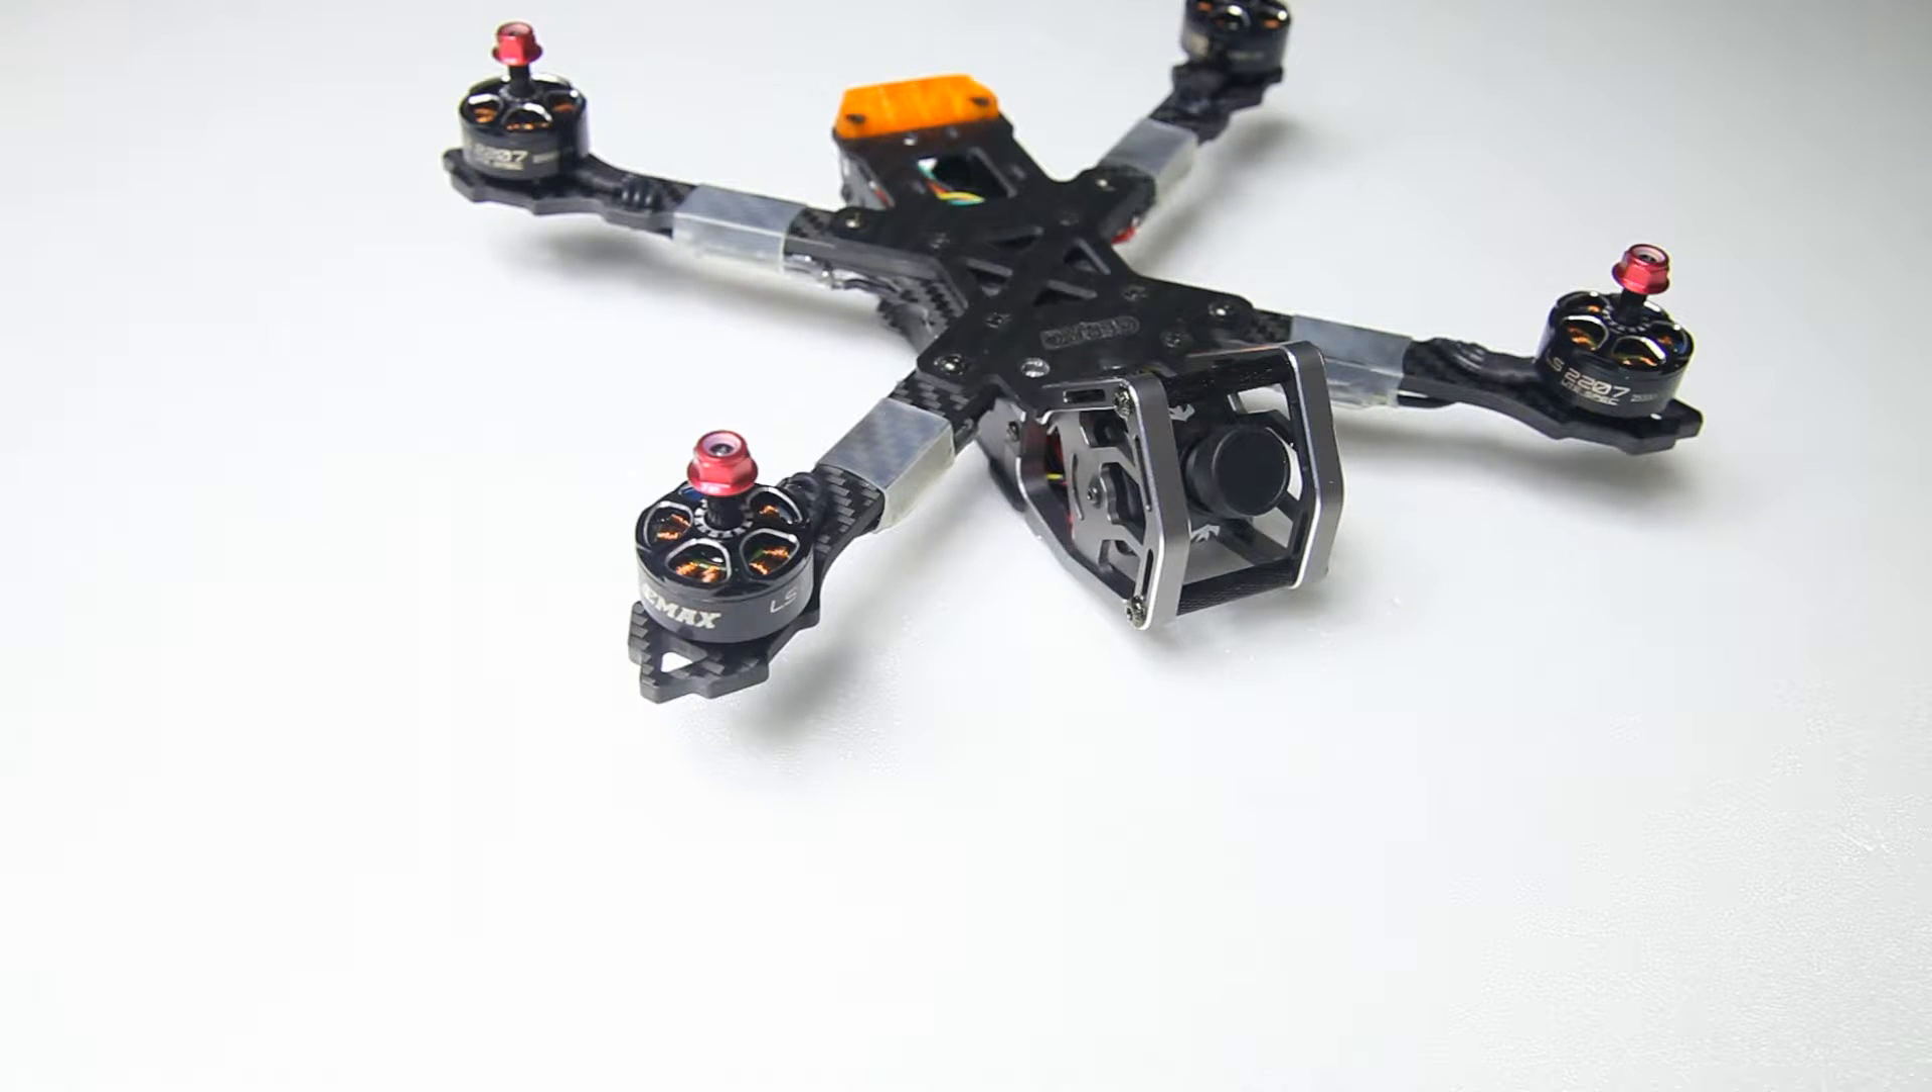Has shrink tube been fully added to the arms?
Yes.